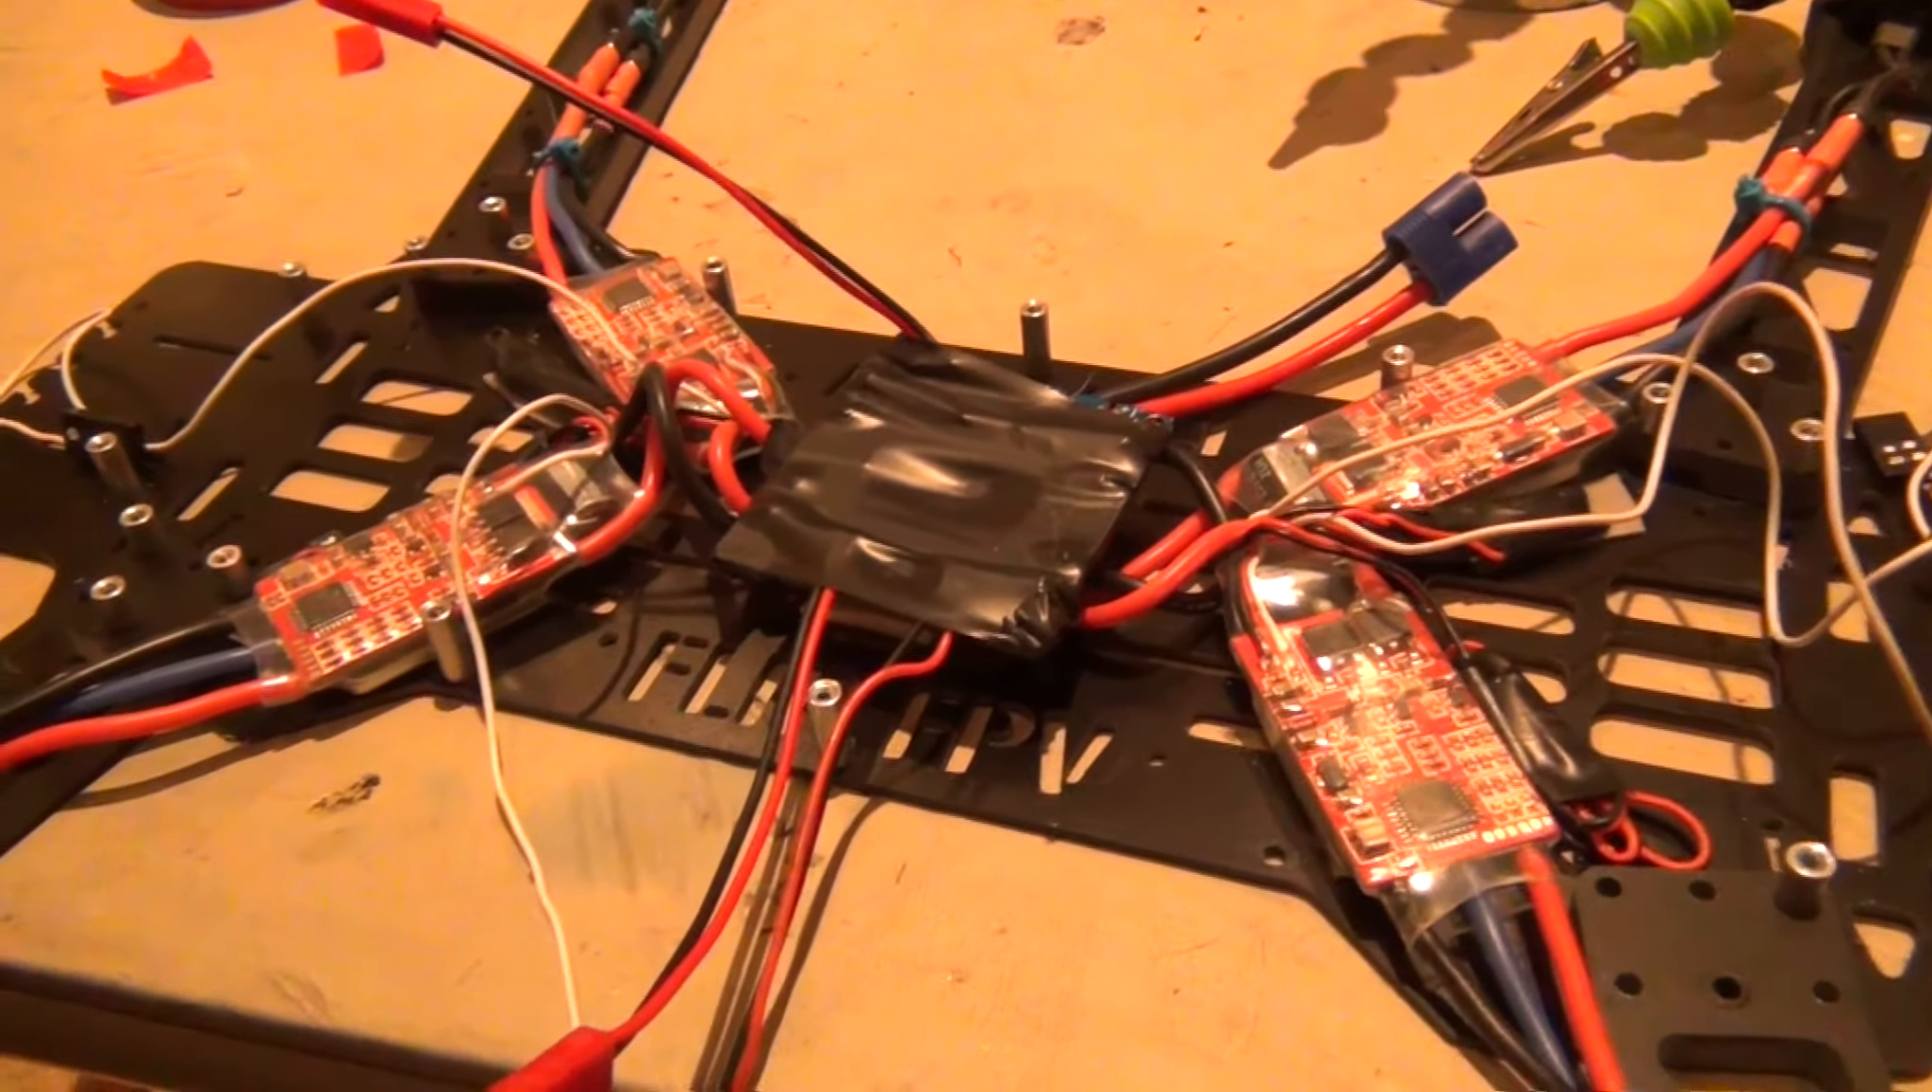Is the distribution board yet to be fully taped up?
No.